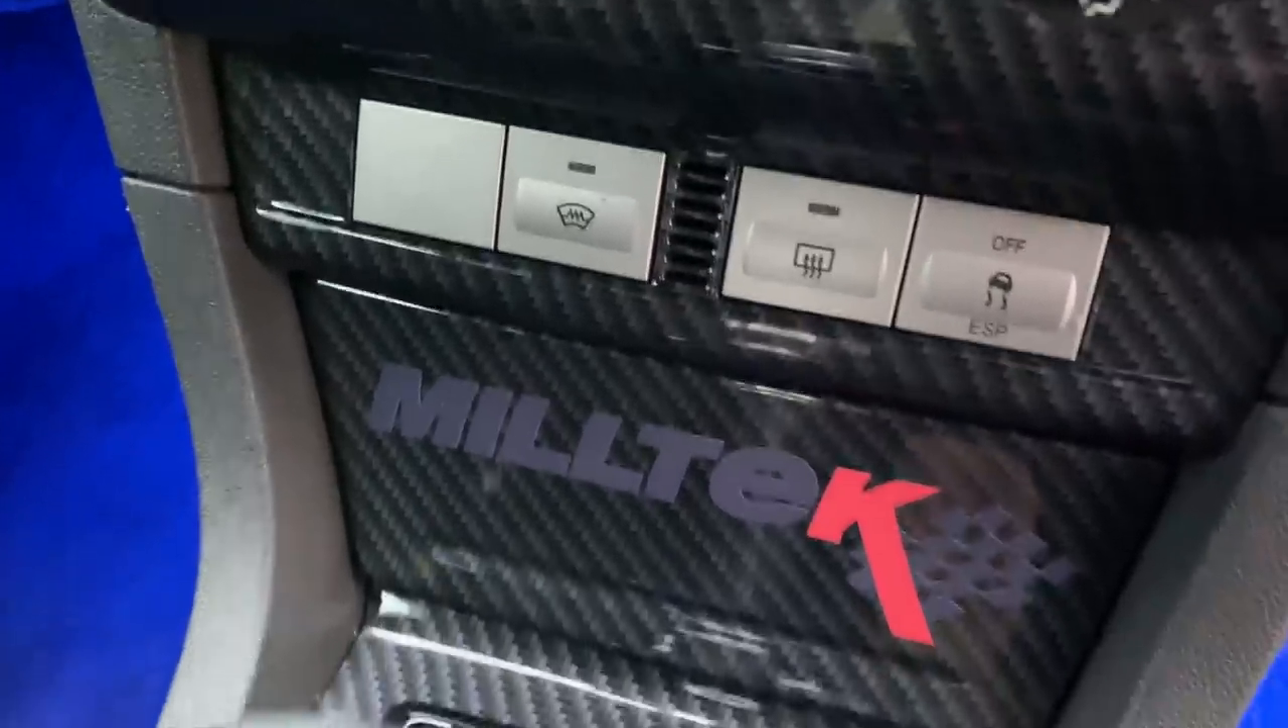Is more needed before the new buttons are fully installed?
No.